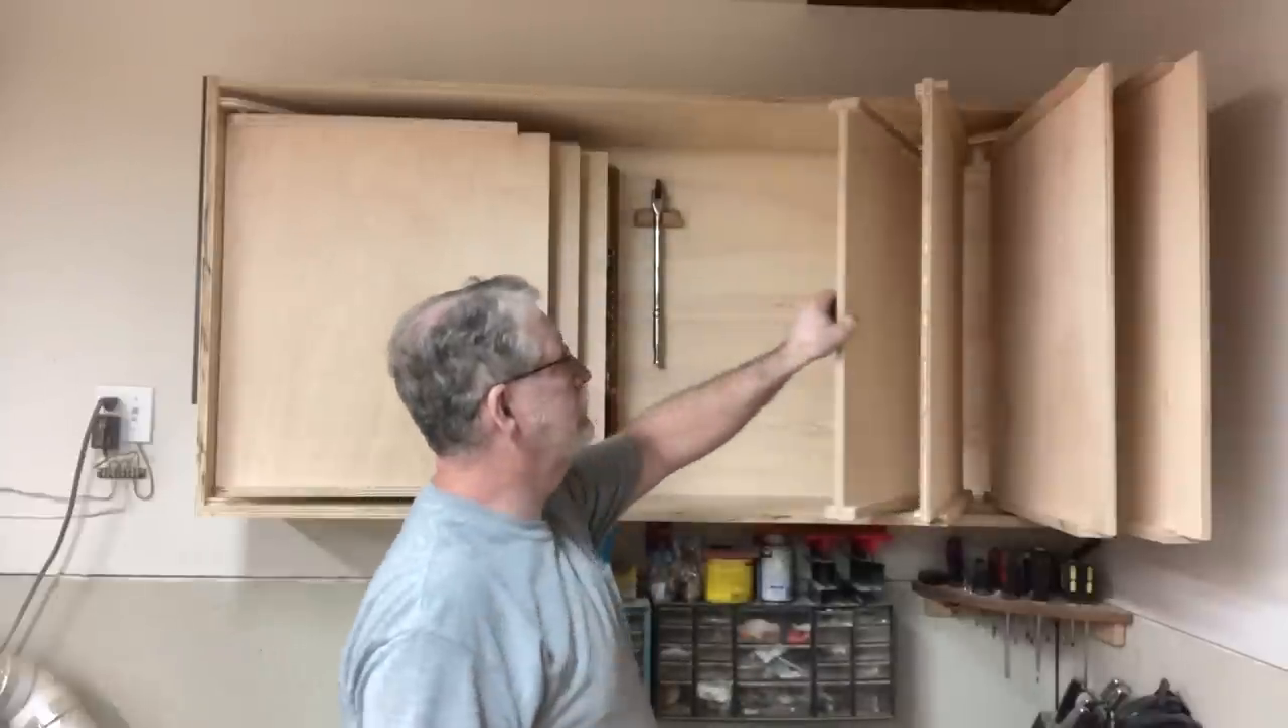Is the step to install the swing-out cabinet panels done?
Yes.